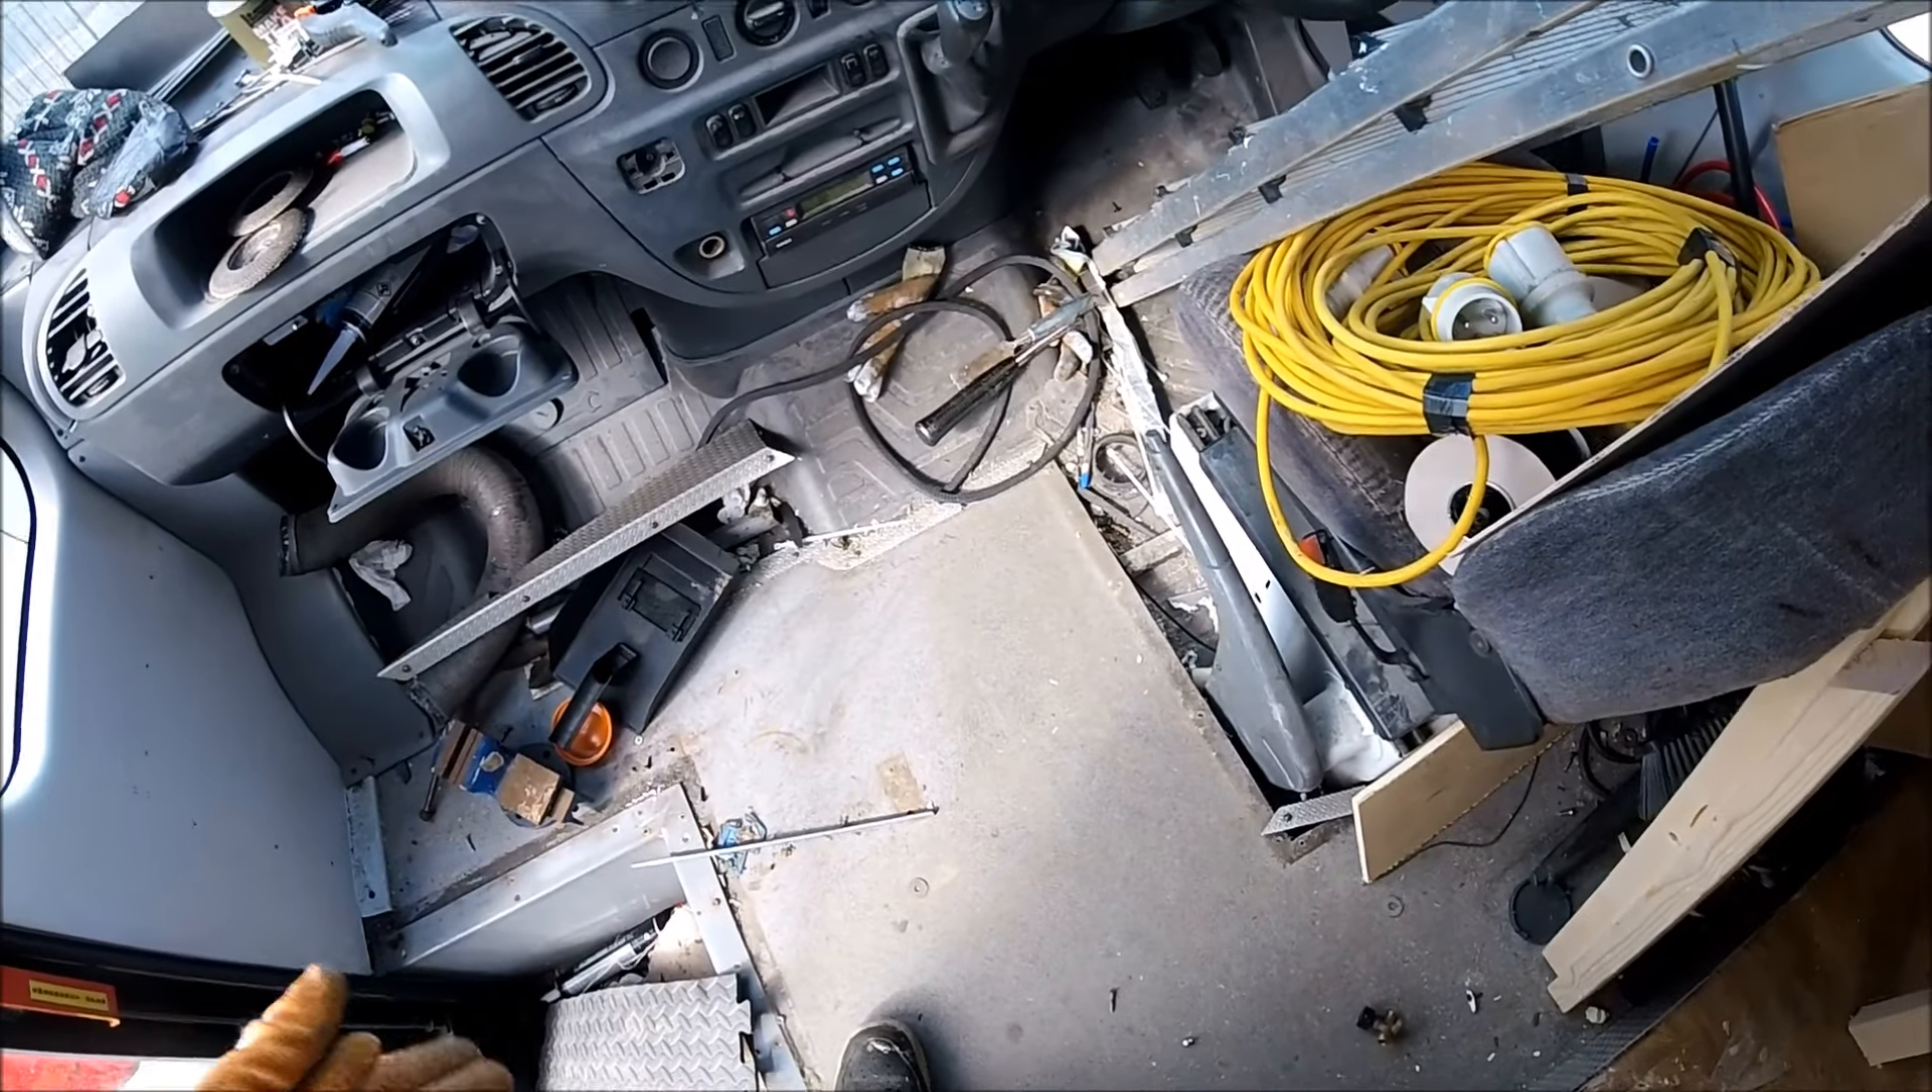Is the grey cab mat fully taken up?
No.